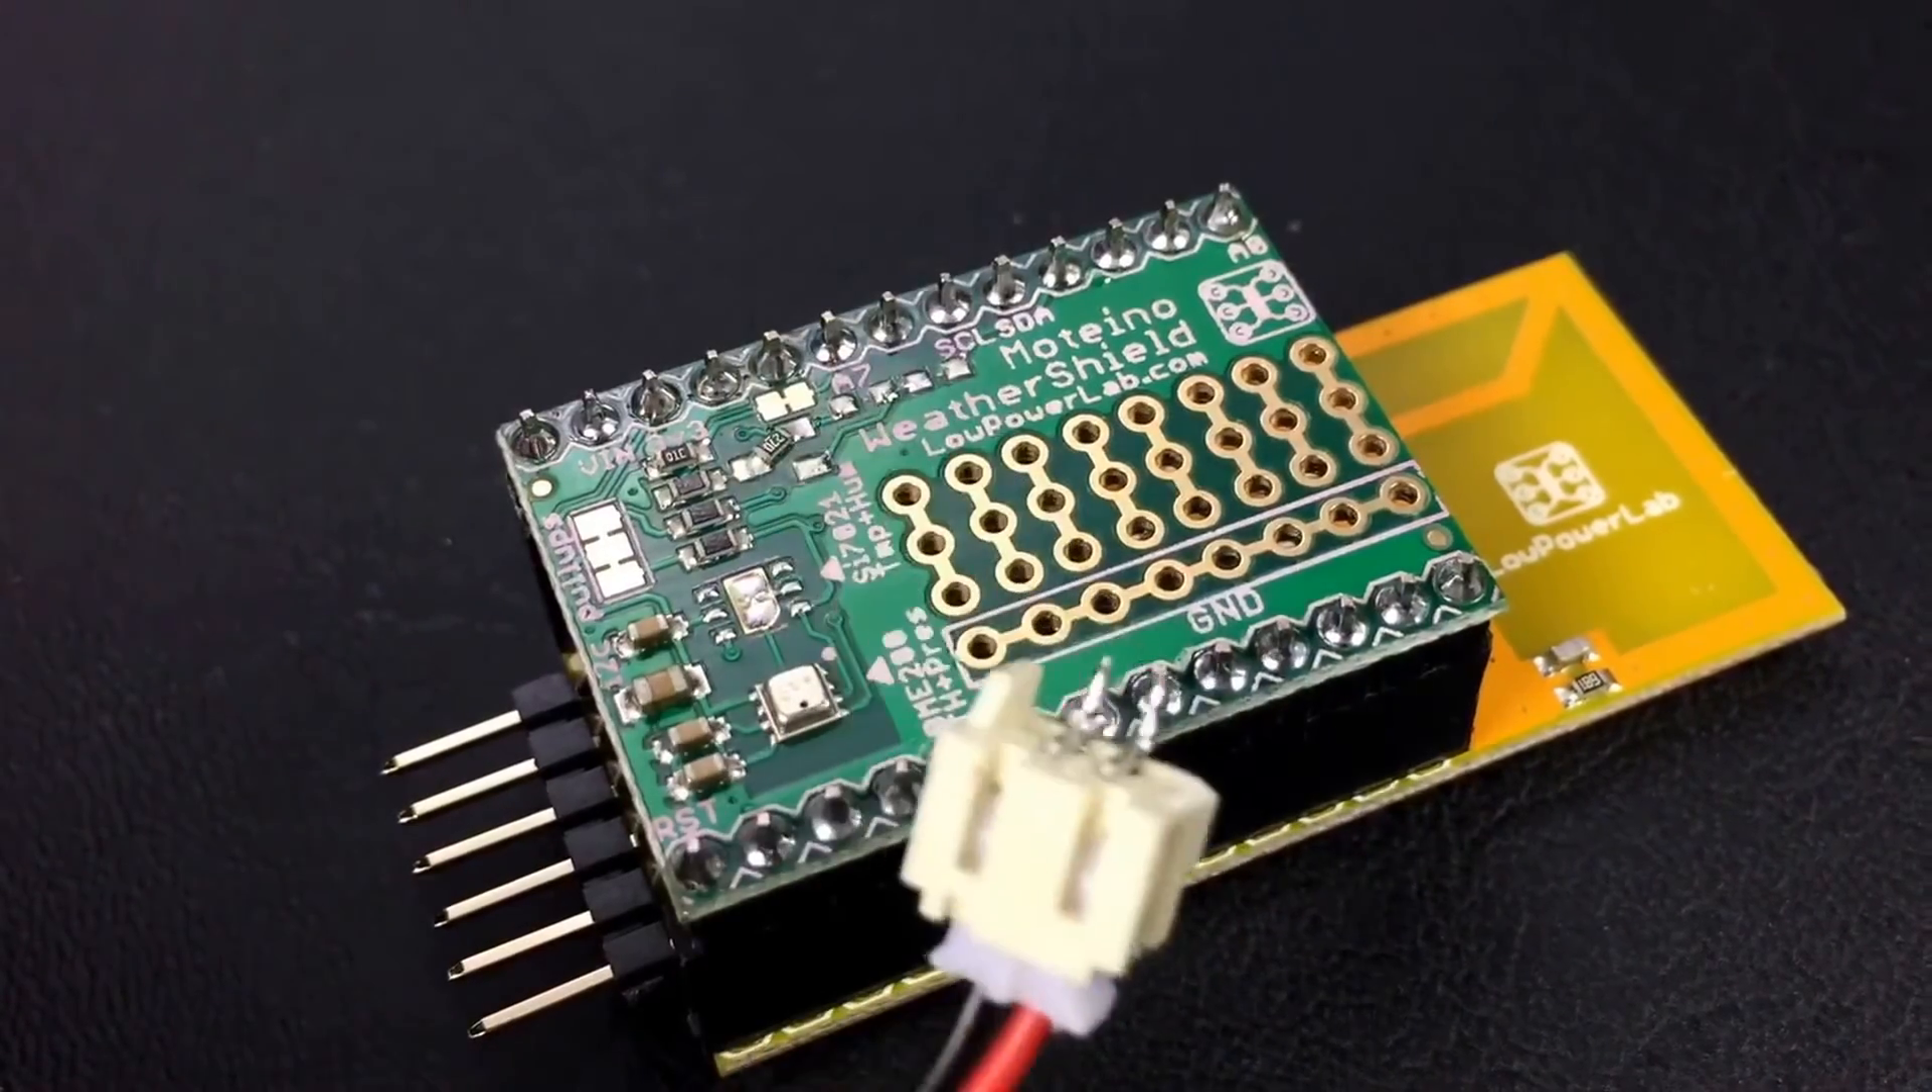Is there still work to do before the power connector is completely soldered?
Yes.